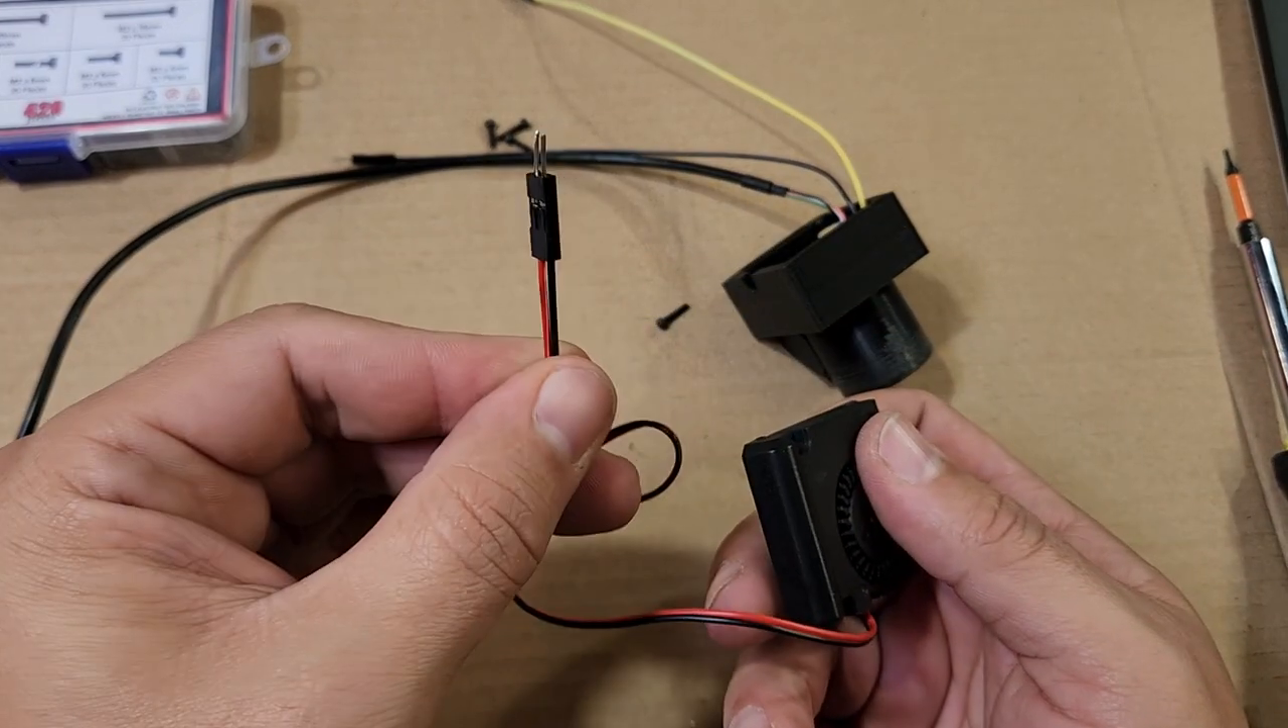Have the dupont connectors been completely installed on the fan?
Yes.